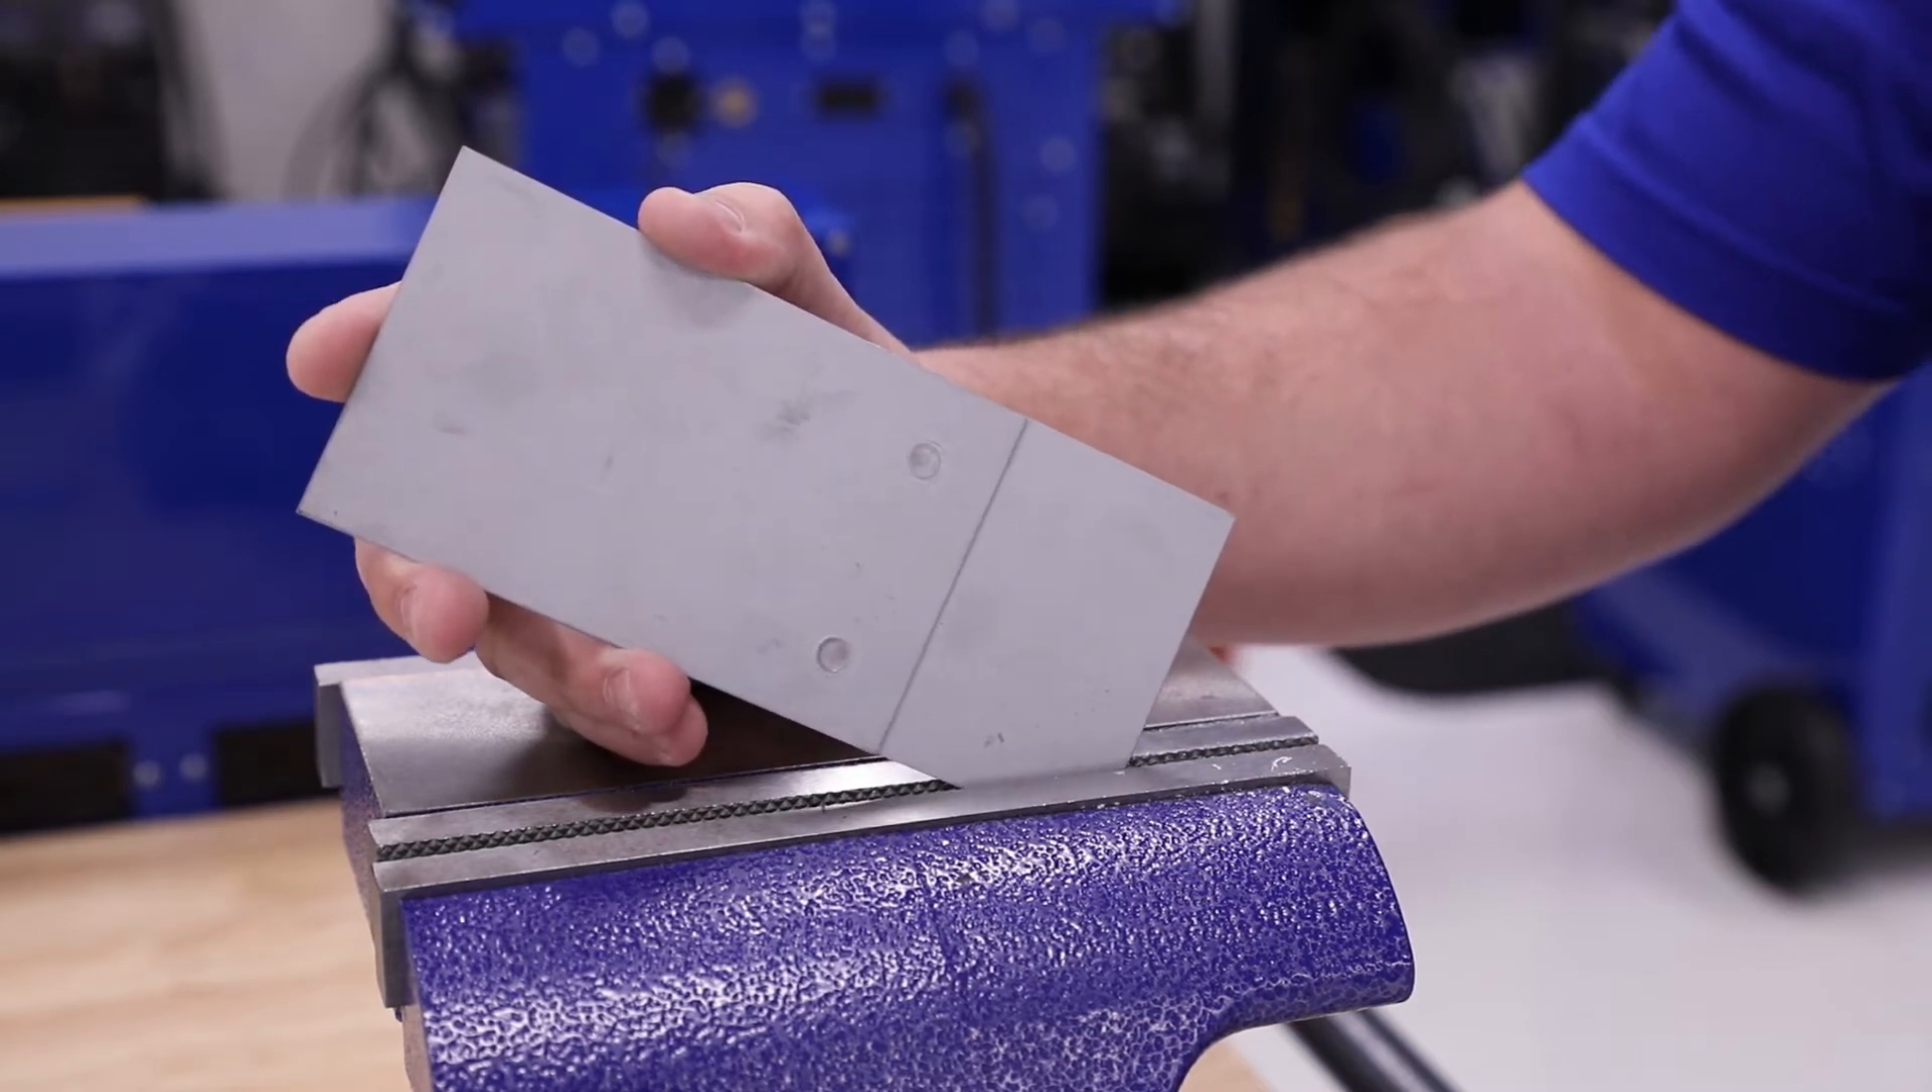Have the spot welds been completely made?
Yes.